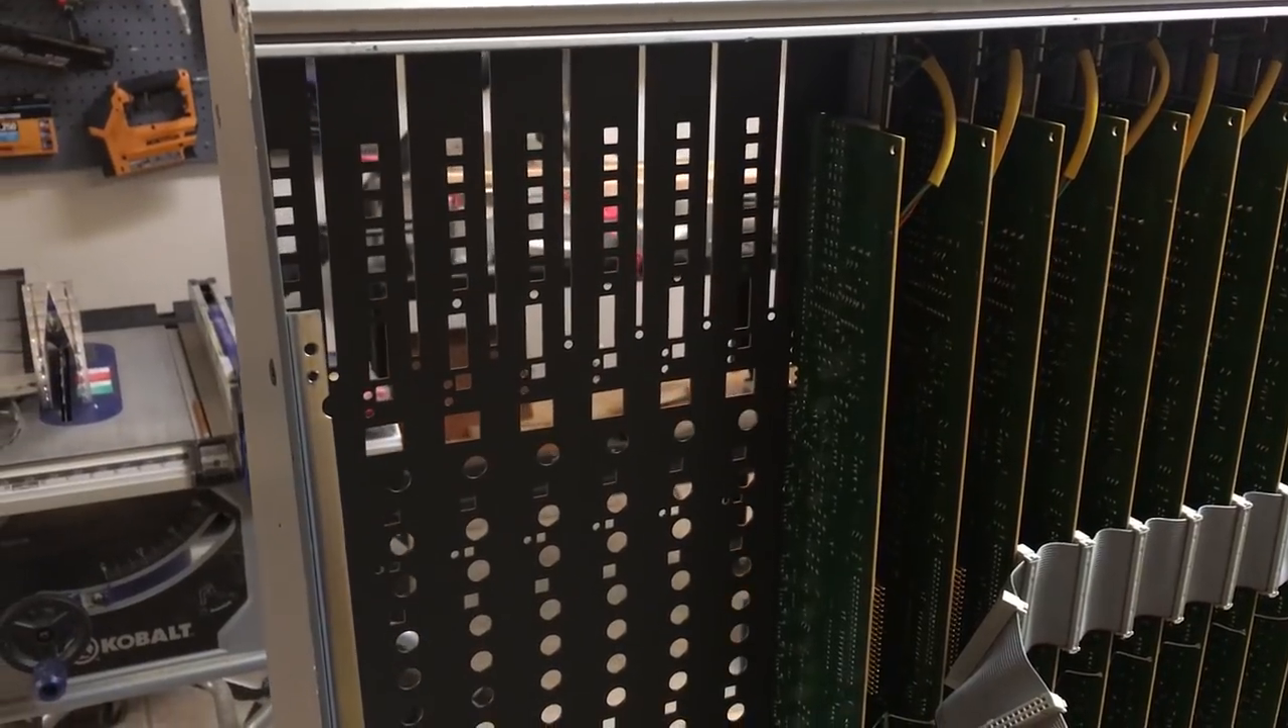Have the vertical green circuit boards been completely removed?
No.